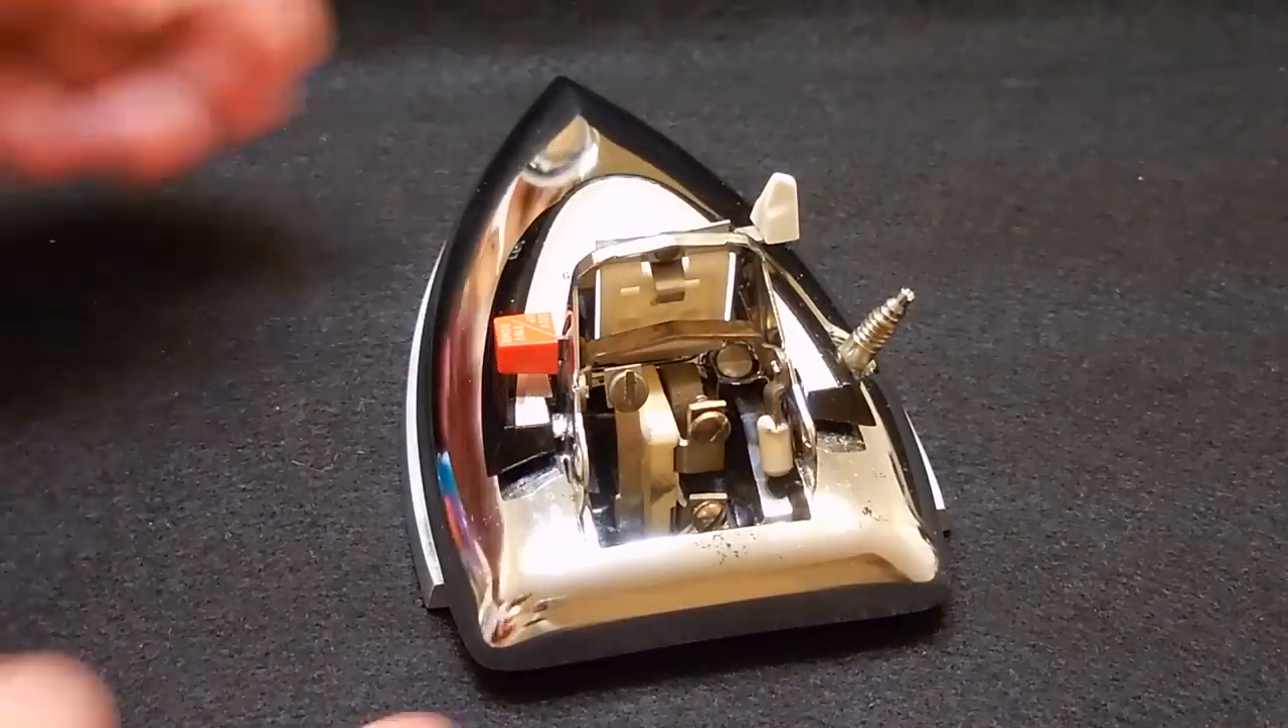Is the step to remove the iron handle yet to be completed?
No.